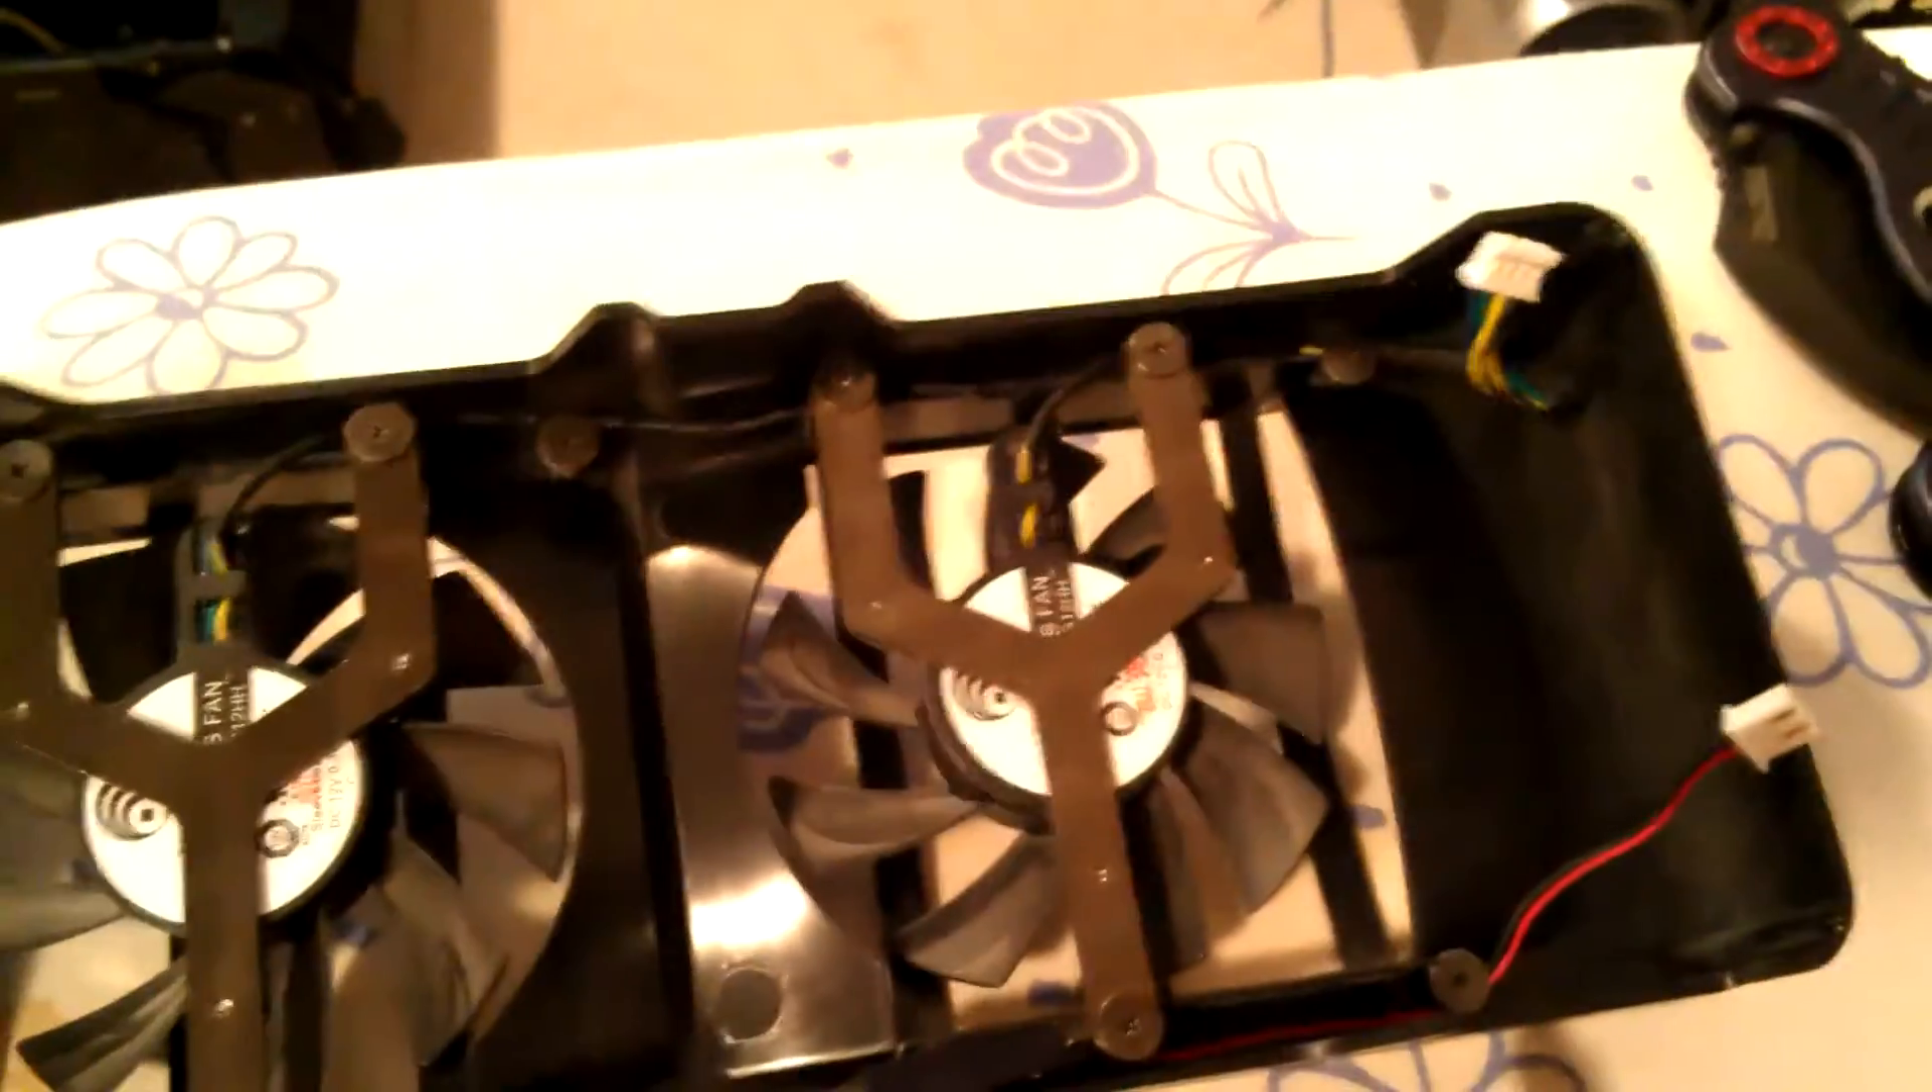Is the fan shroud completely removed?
Yes.